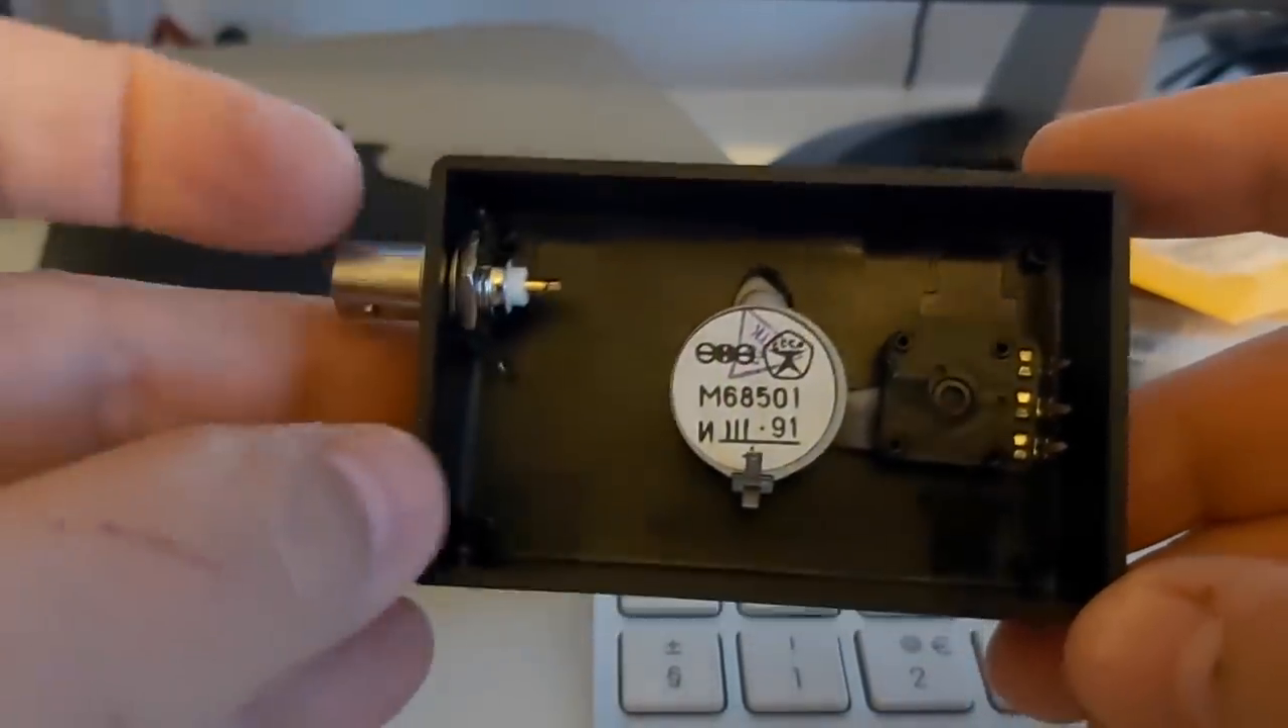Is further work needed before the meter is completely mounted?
No.